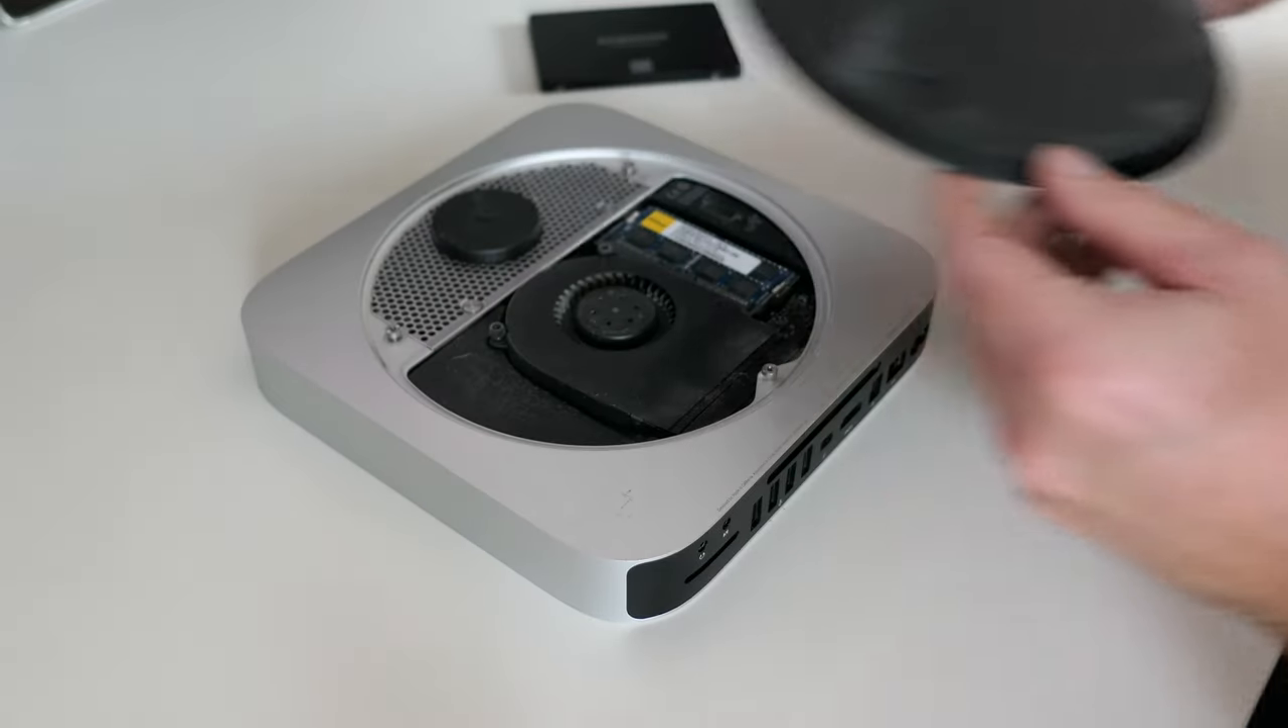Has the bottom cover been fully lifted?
Yes.